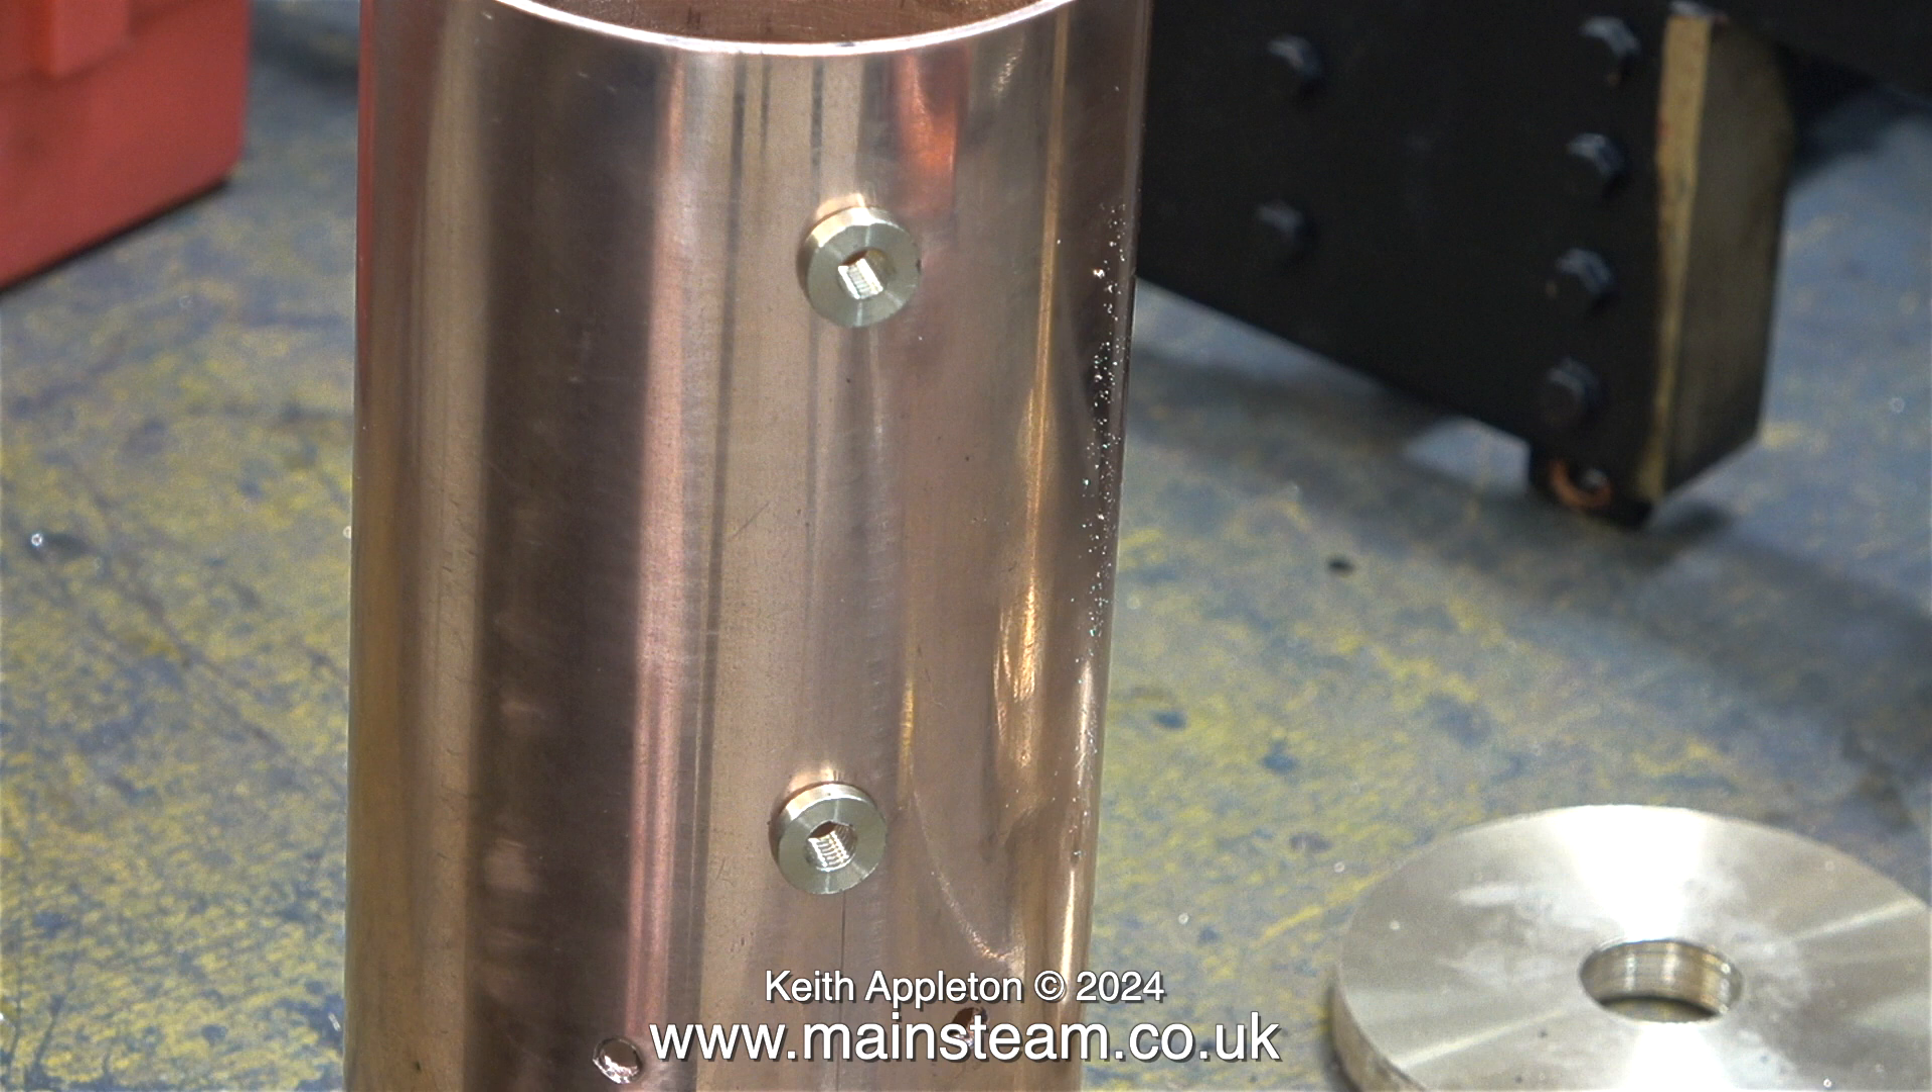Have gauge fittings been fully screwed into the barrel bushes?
No.